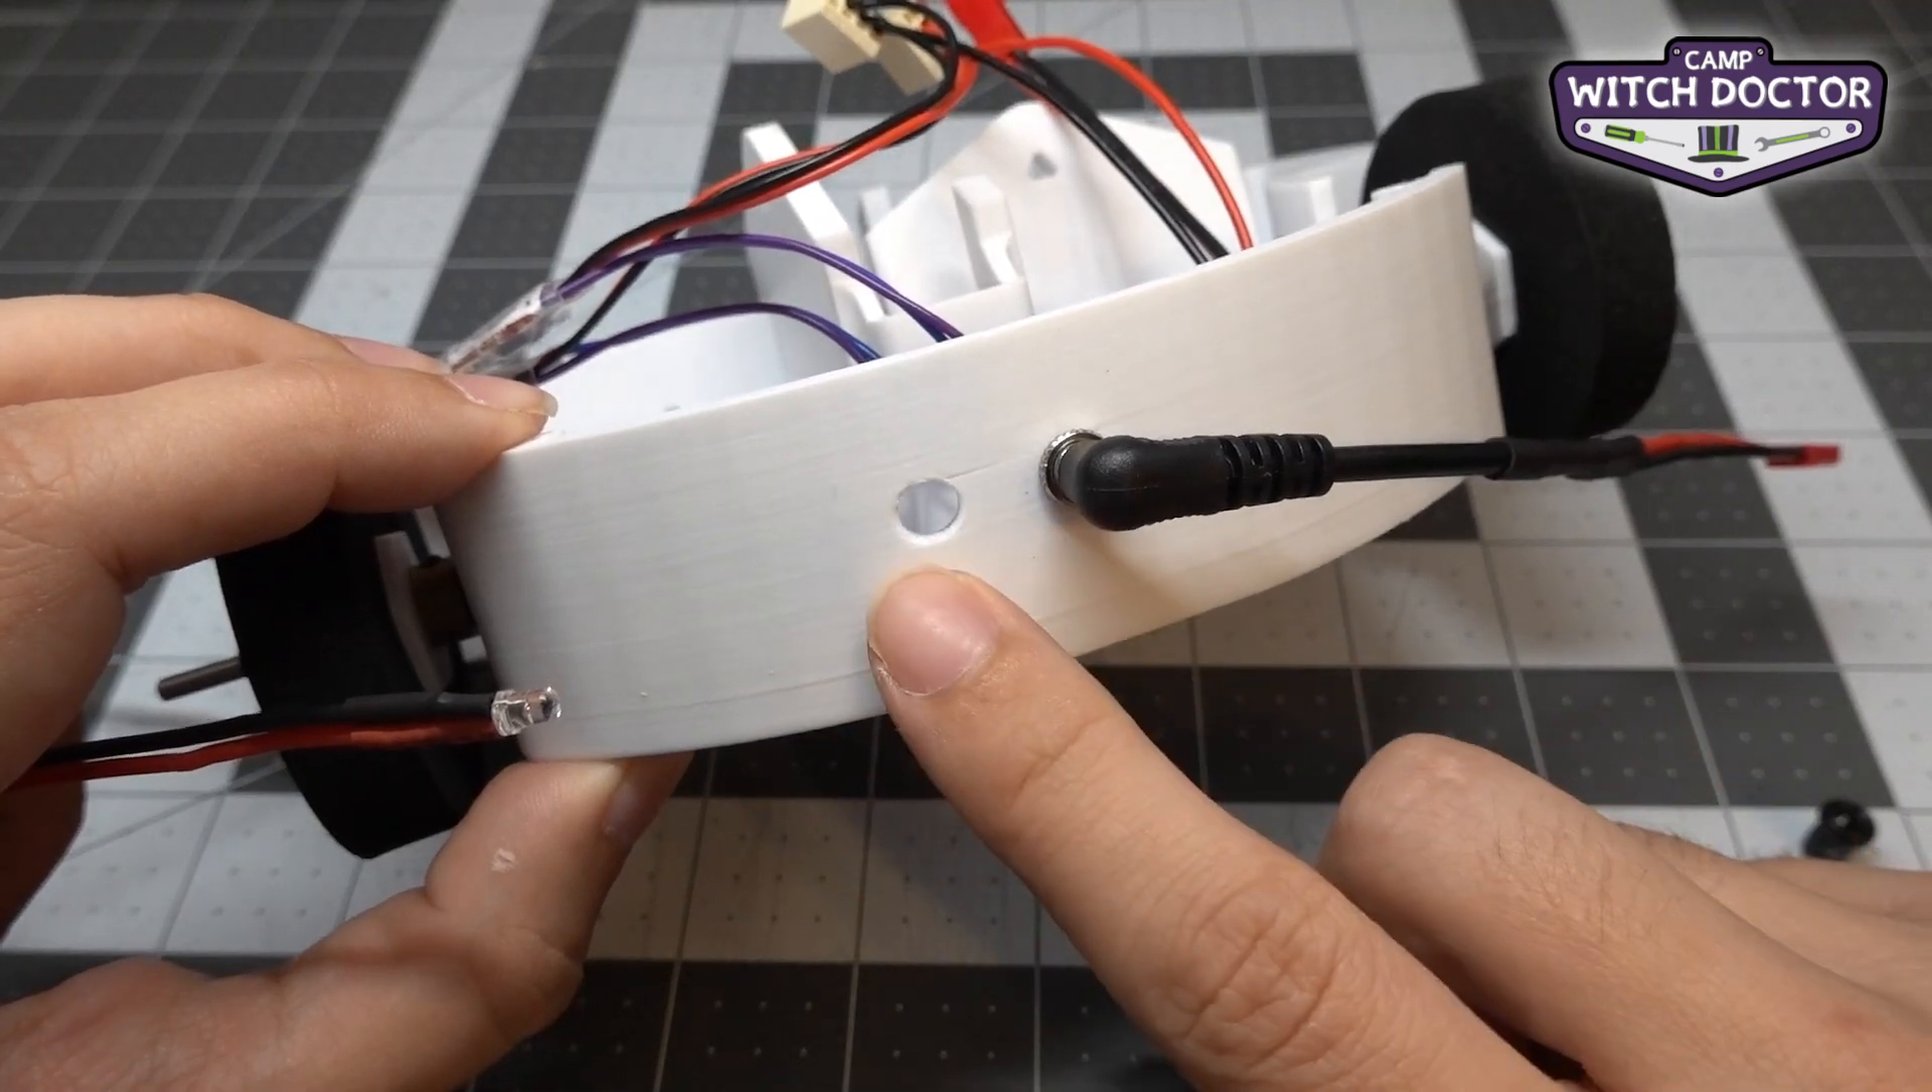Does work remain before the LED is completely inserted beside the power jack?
Yes.